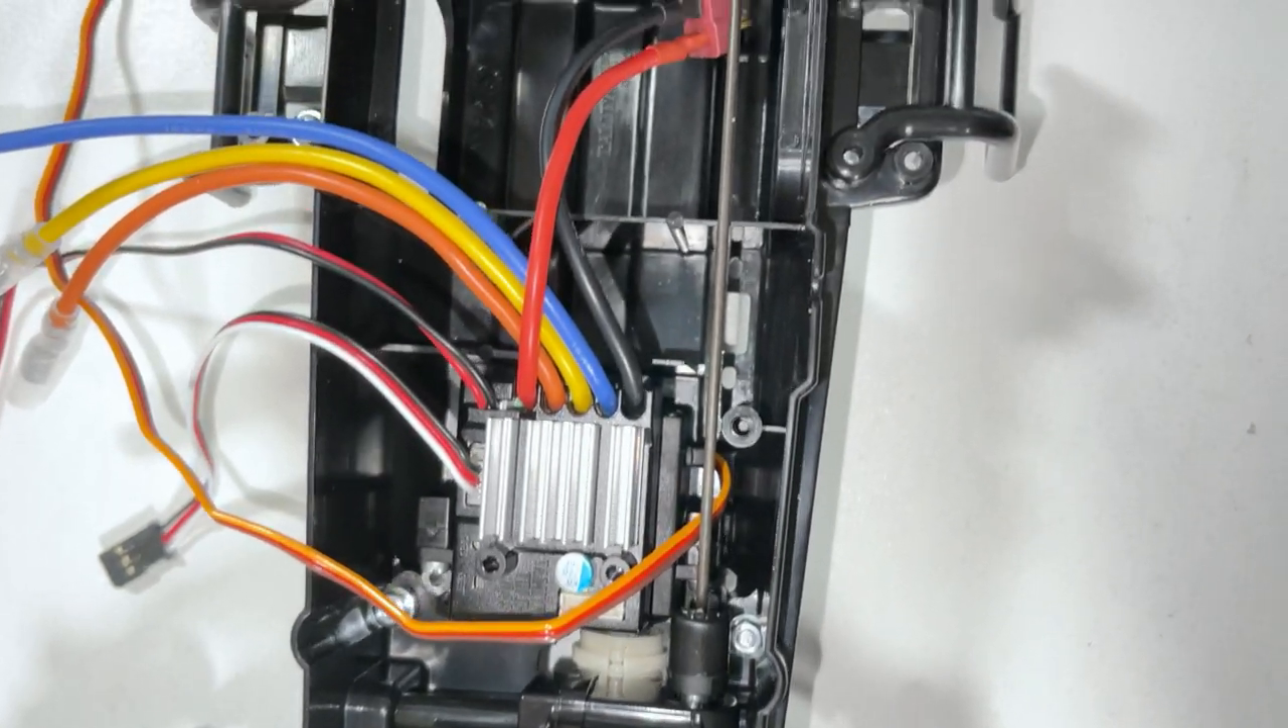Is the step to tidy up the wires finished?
No.